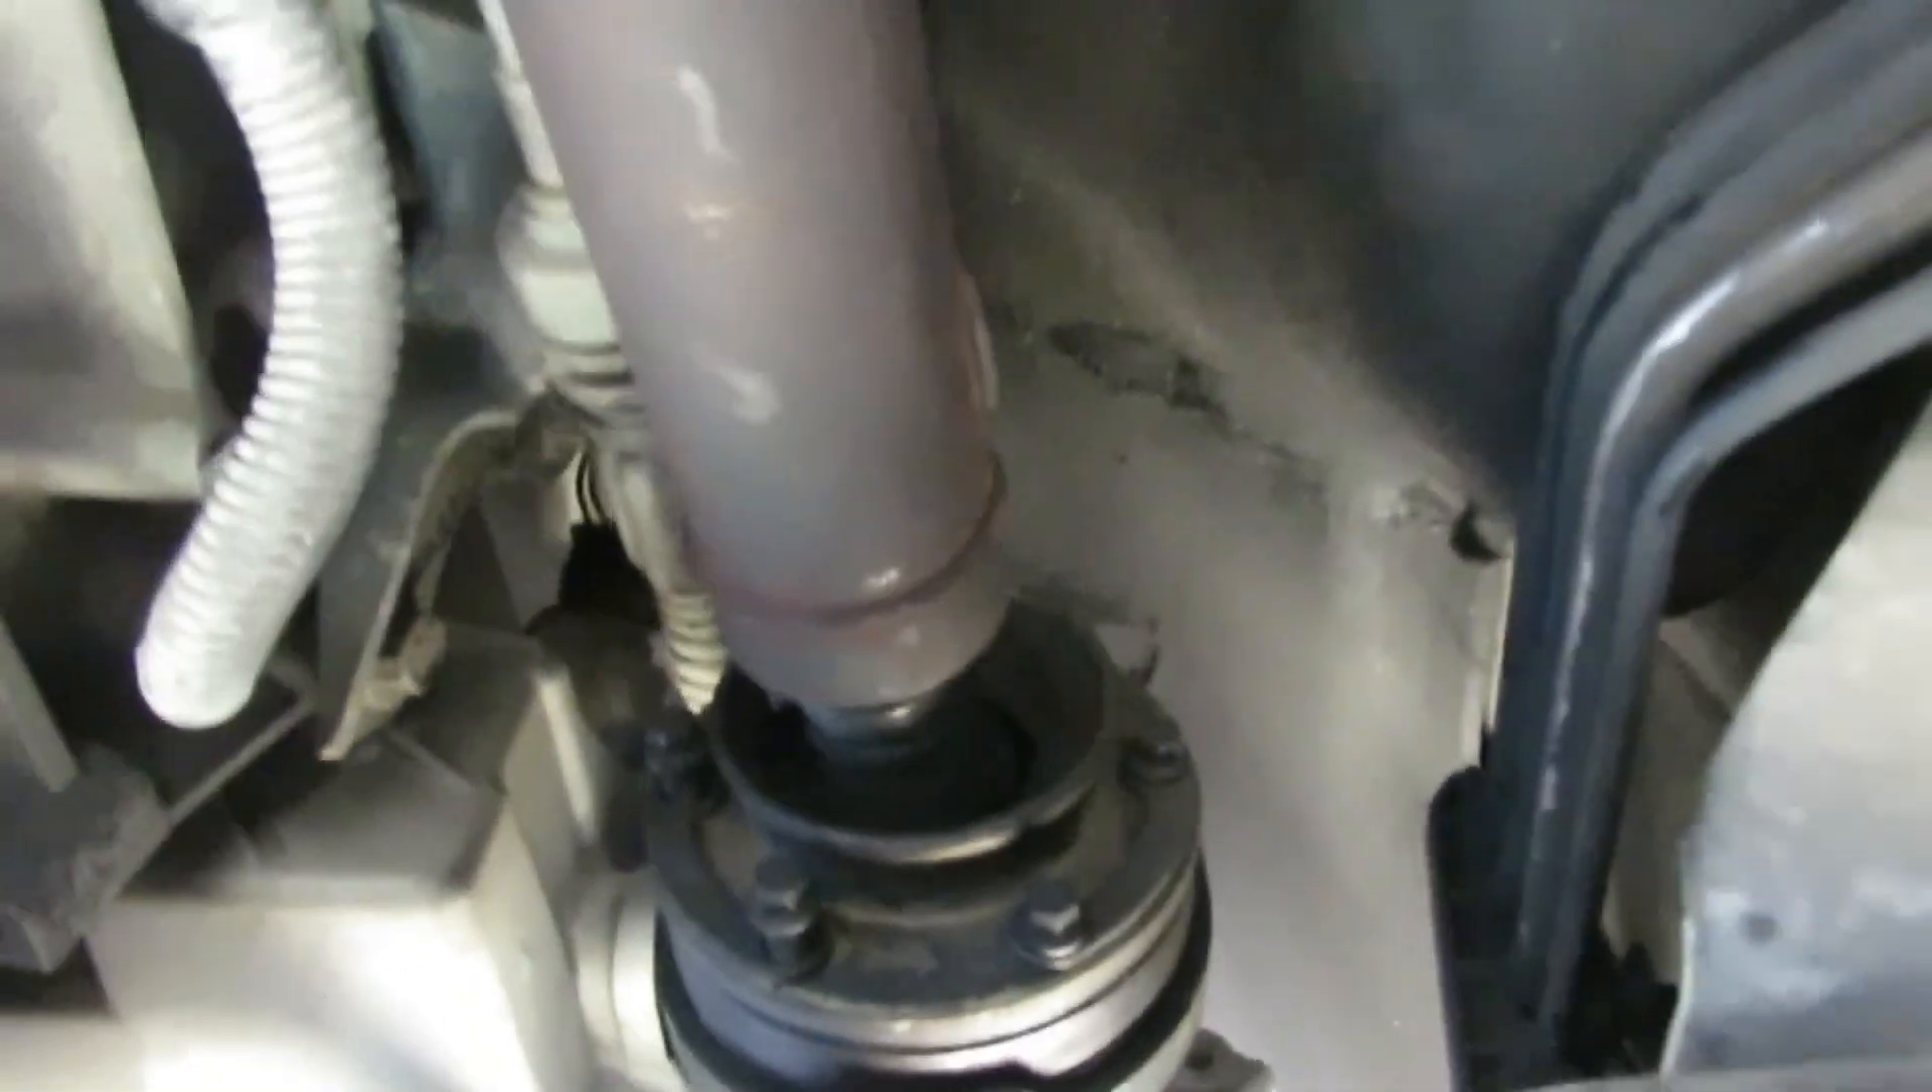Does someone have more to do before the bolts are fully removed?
Yes.